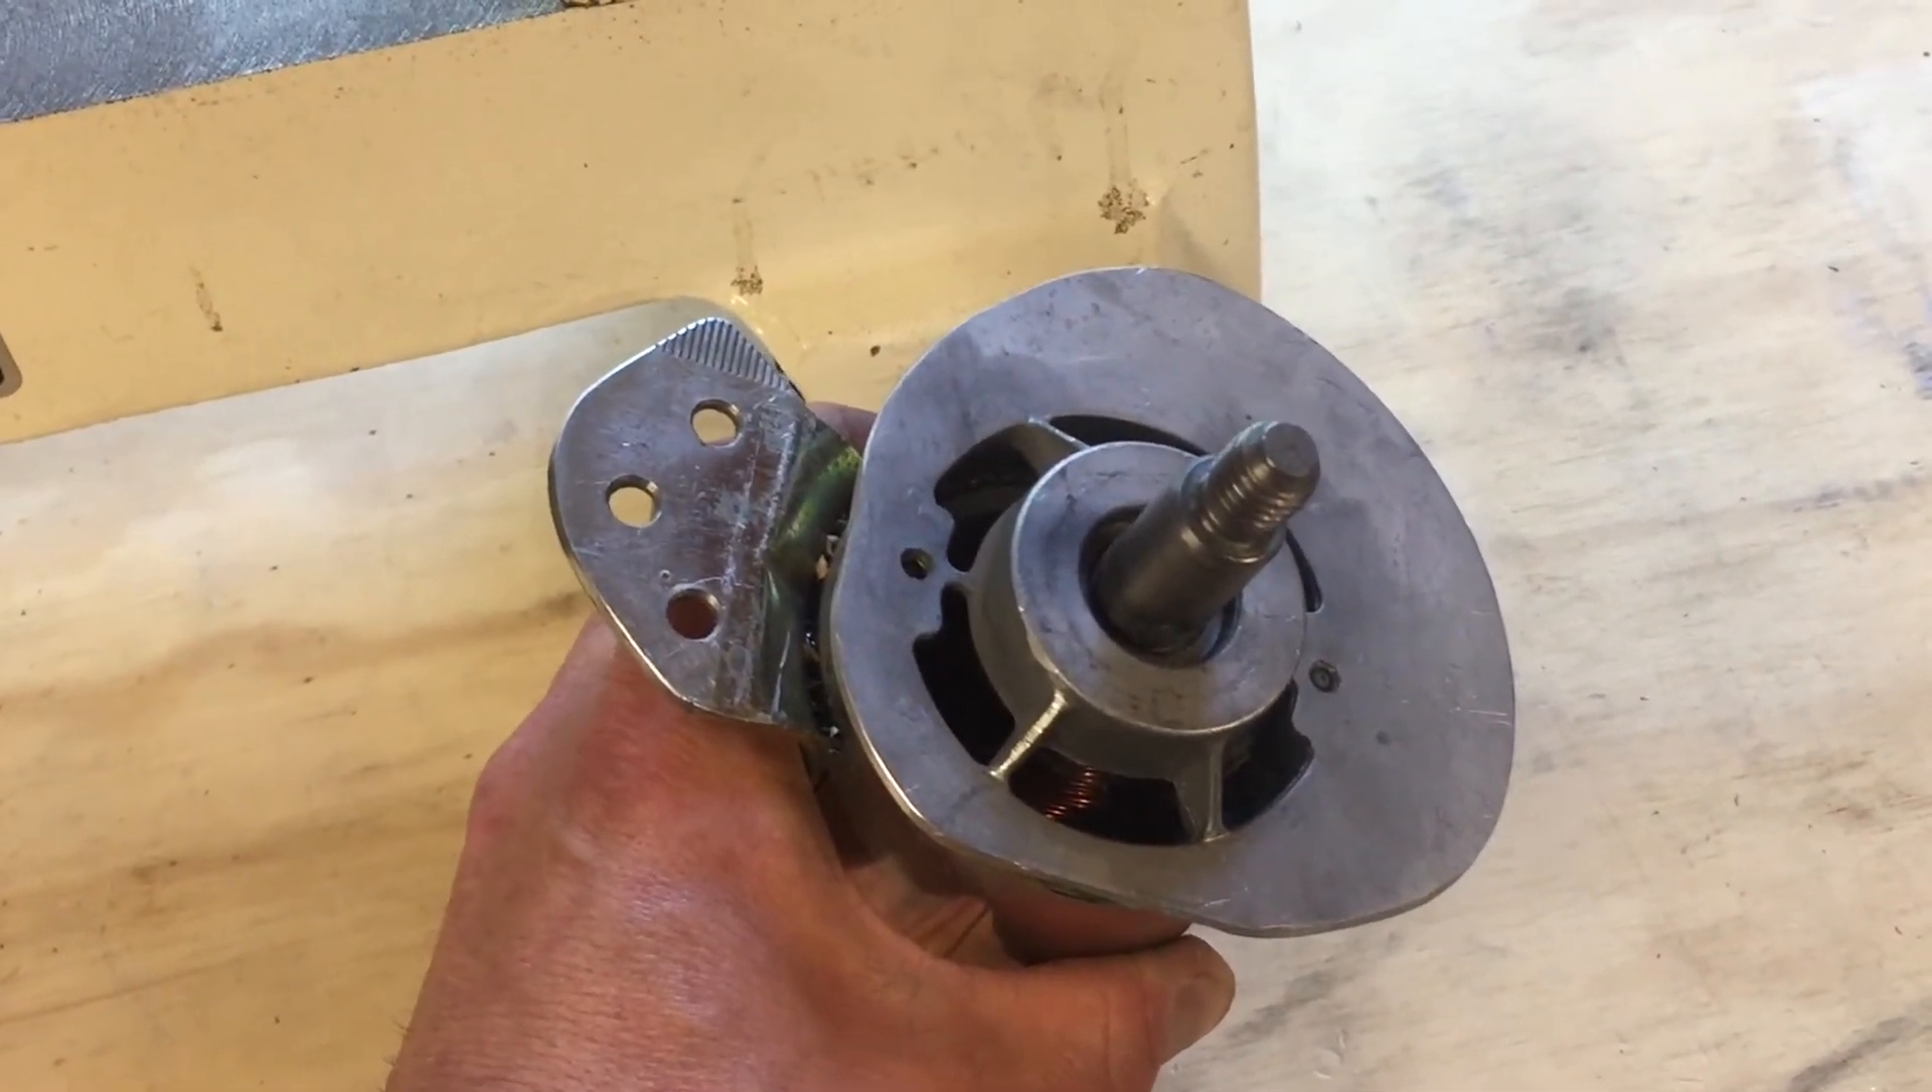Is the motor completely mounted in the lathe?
No.